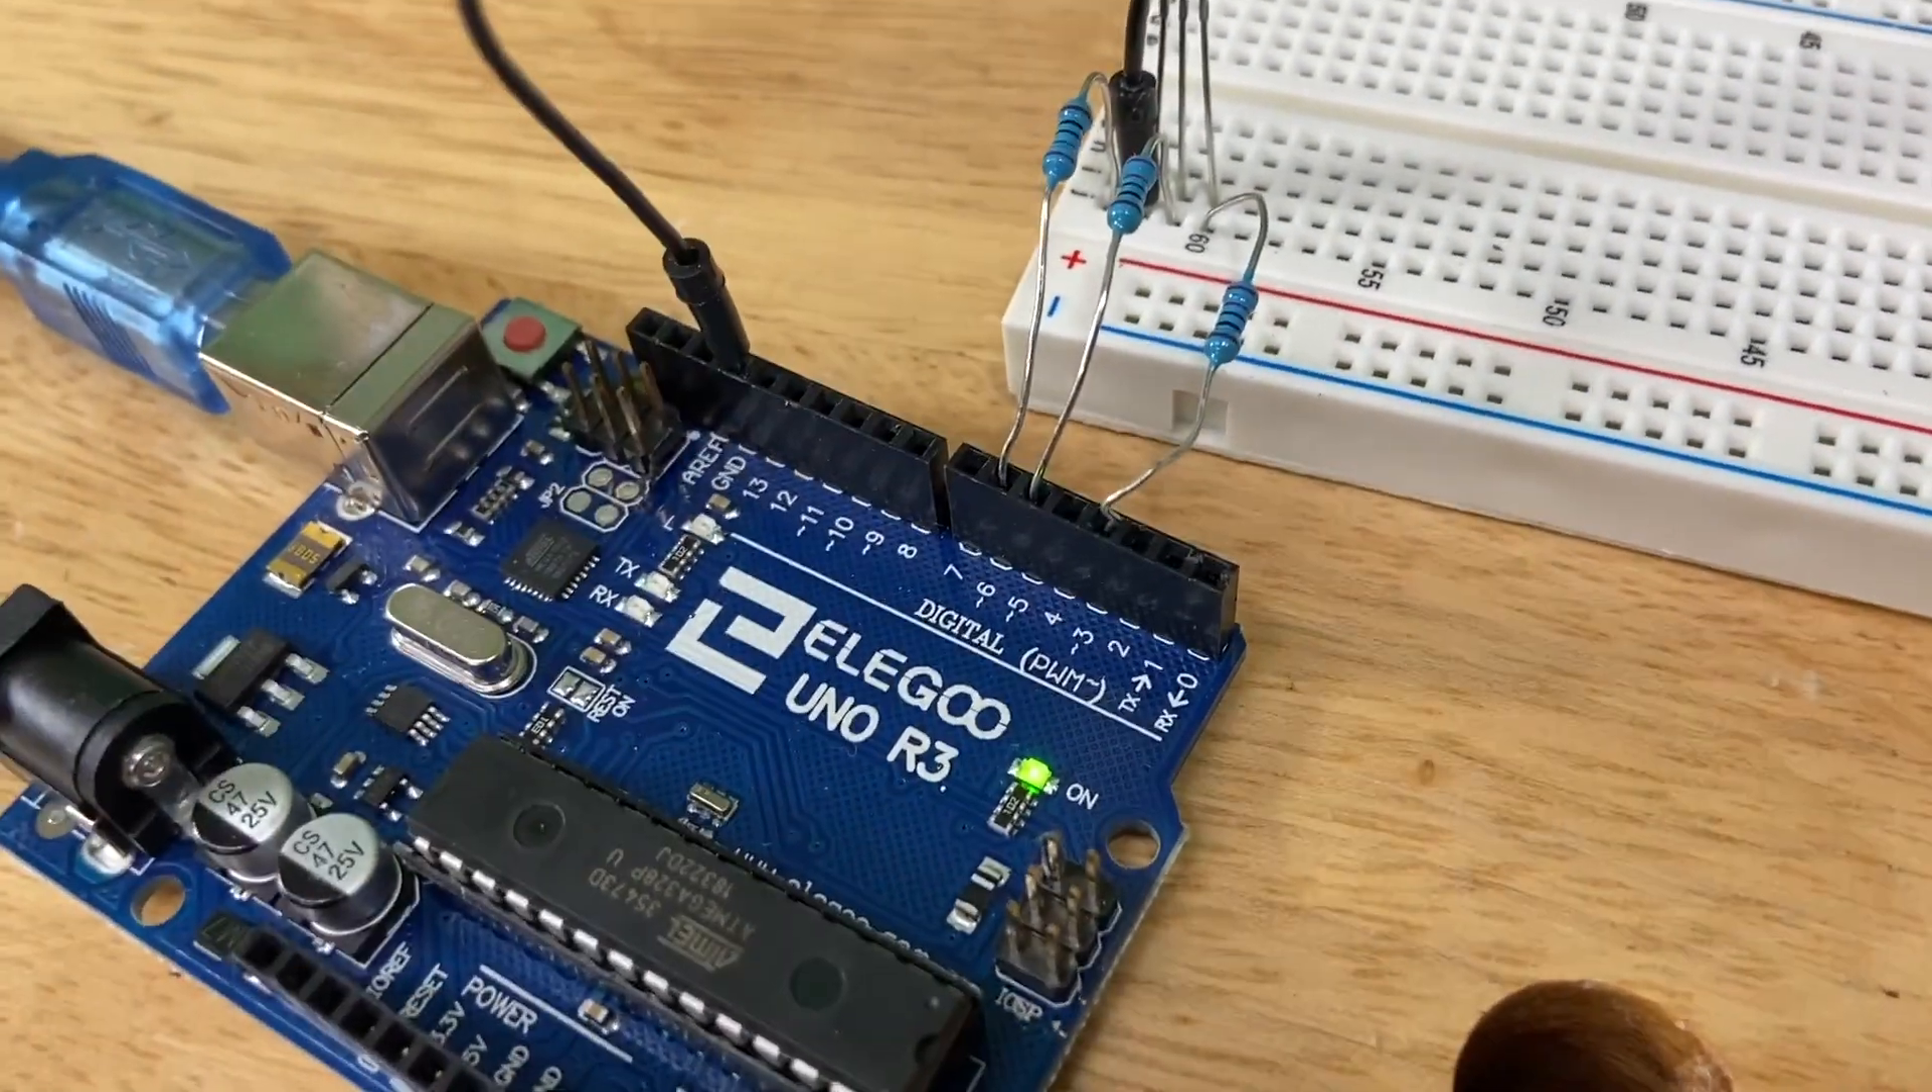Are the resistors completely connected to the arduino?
Yes.